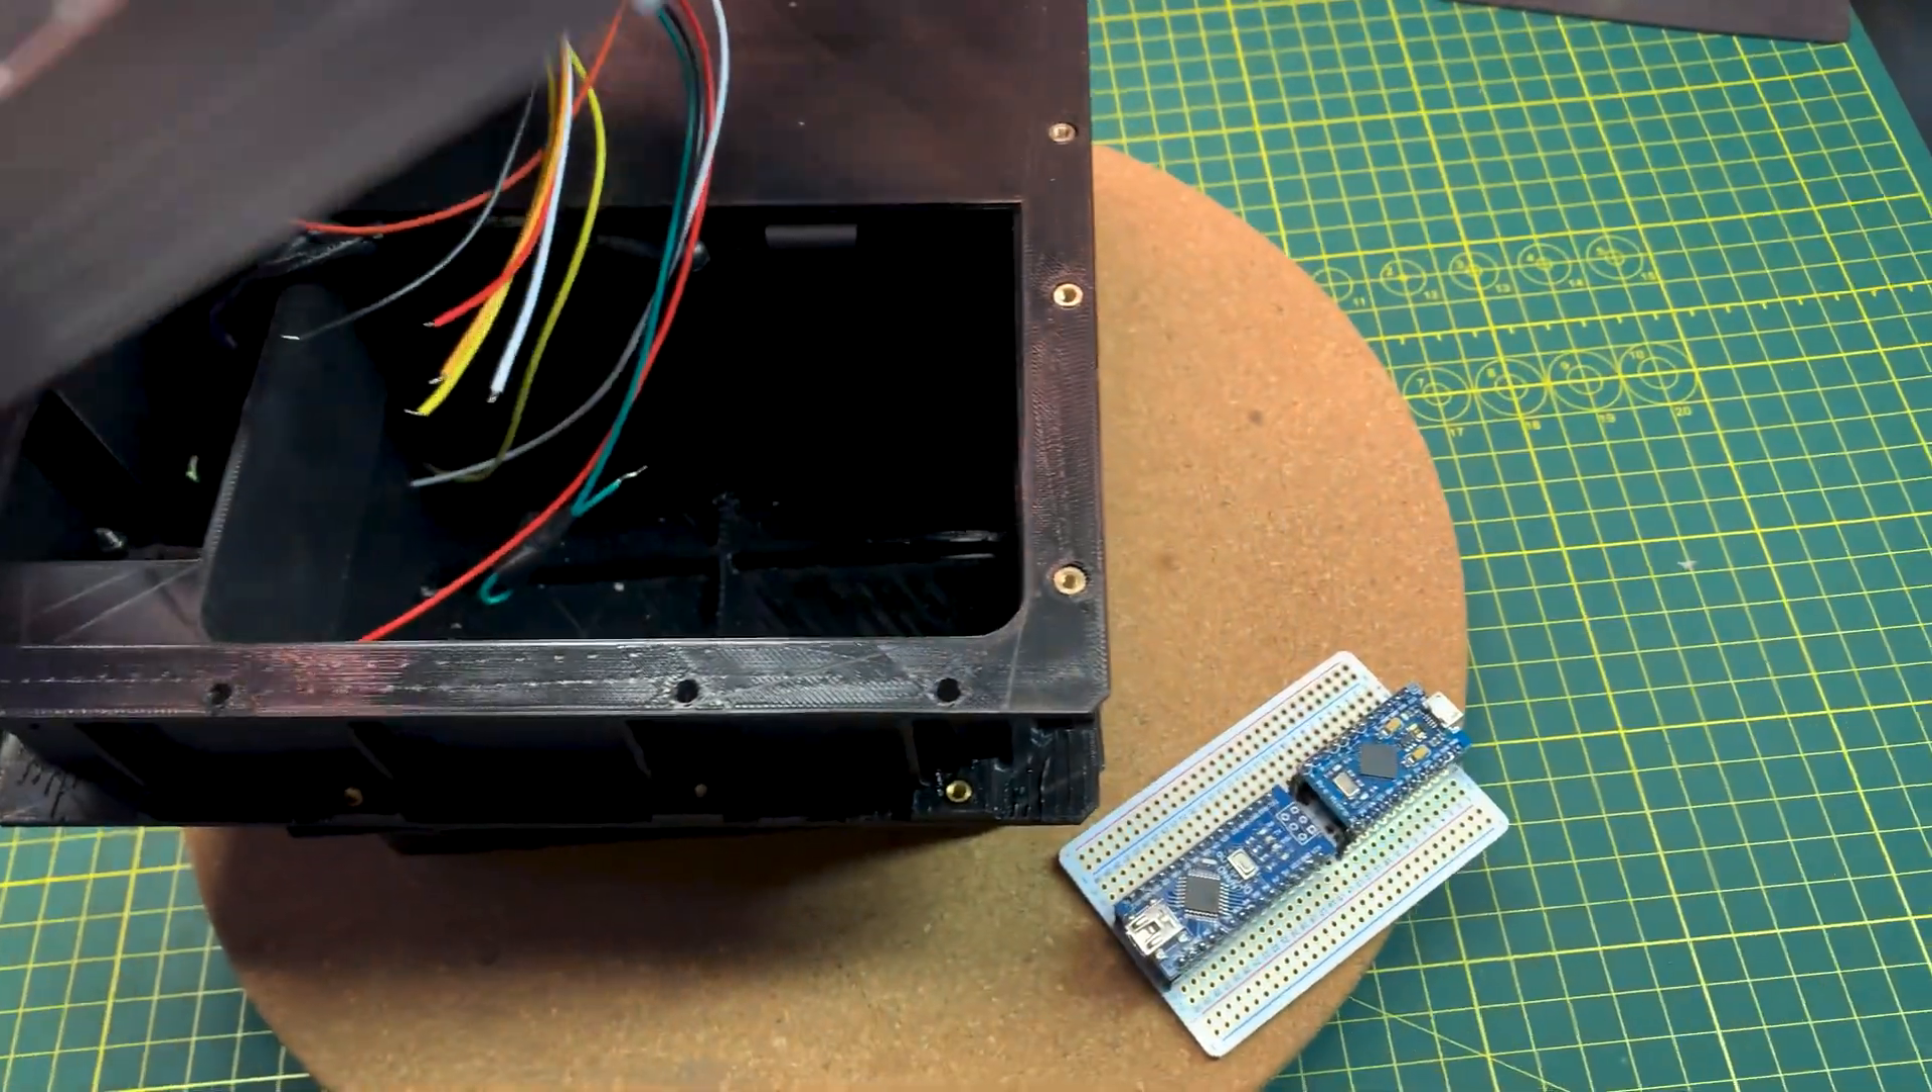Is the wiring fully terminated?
No.